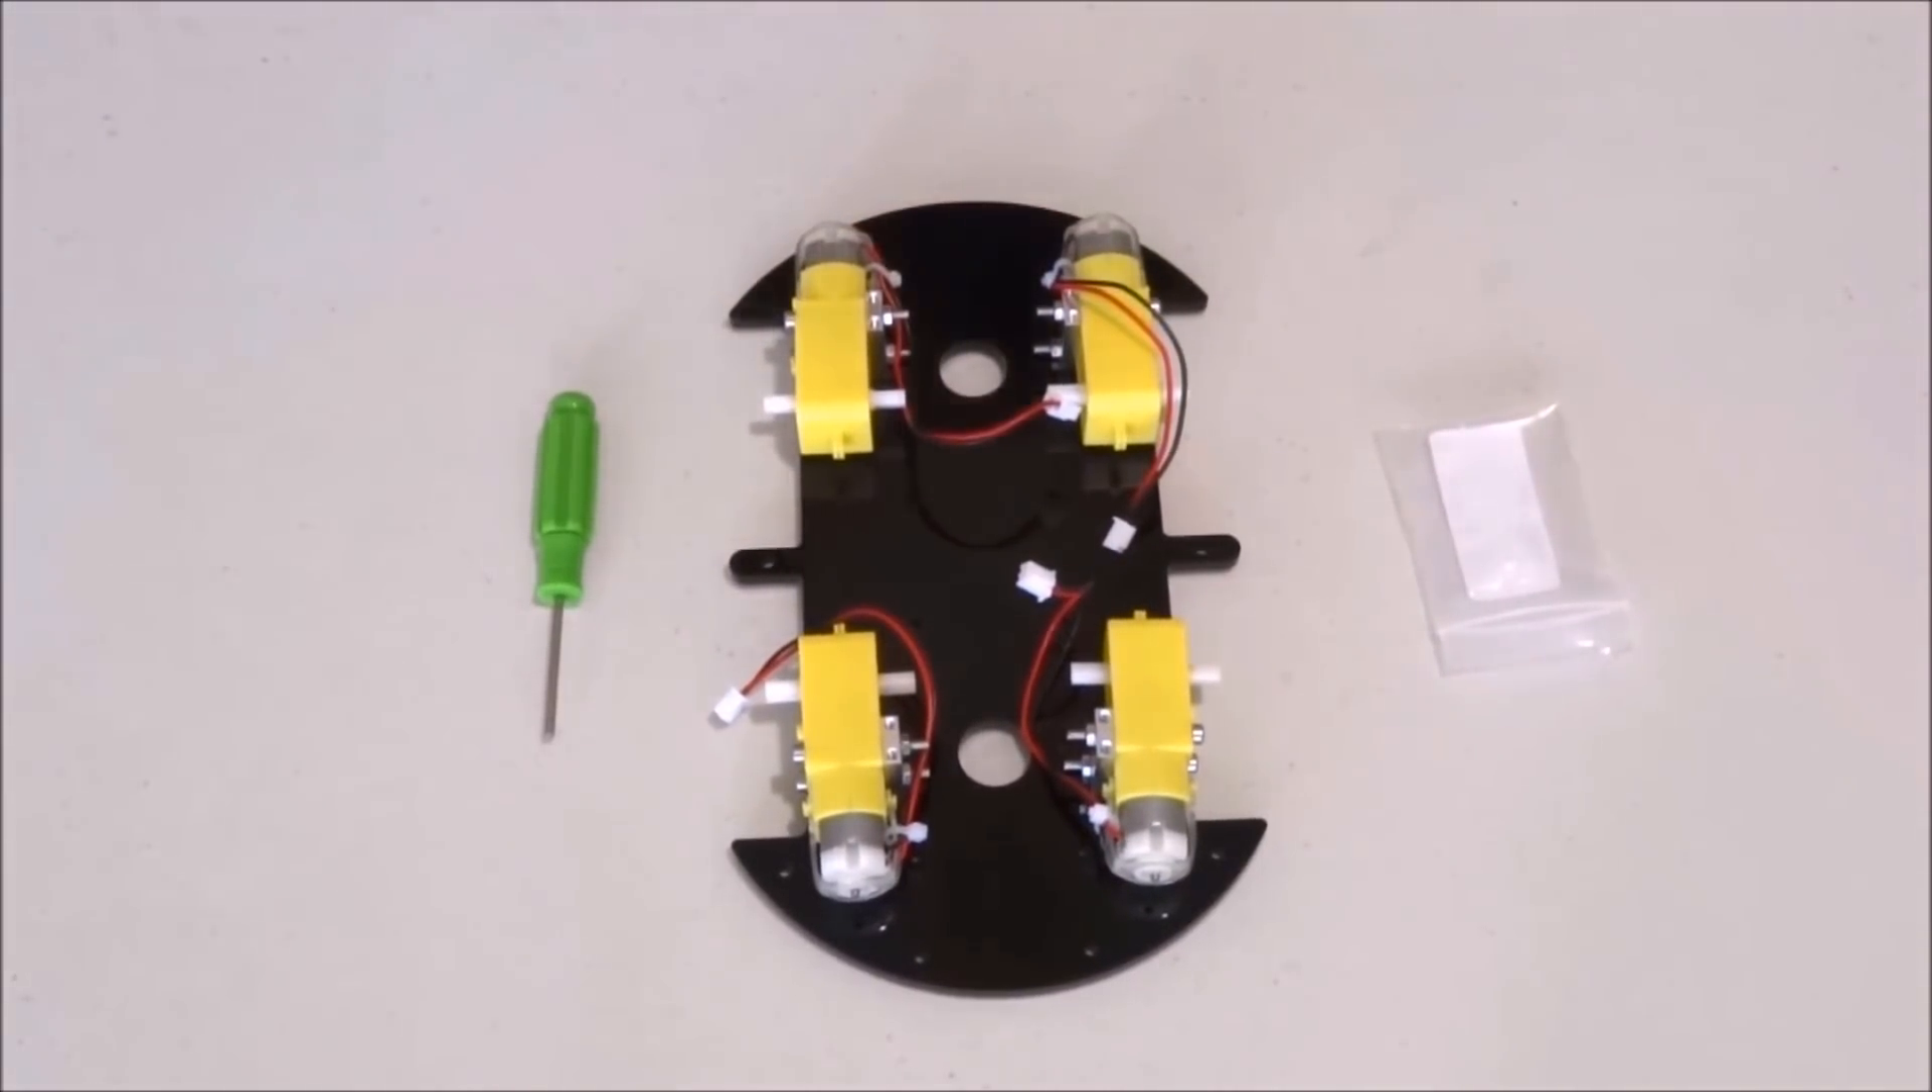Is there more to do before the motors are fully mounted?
No.